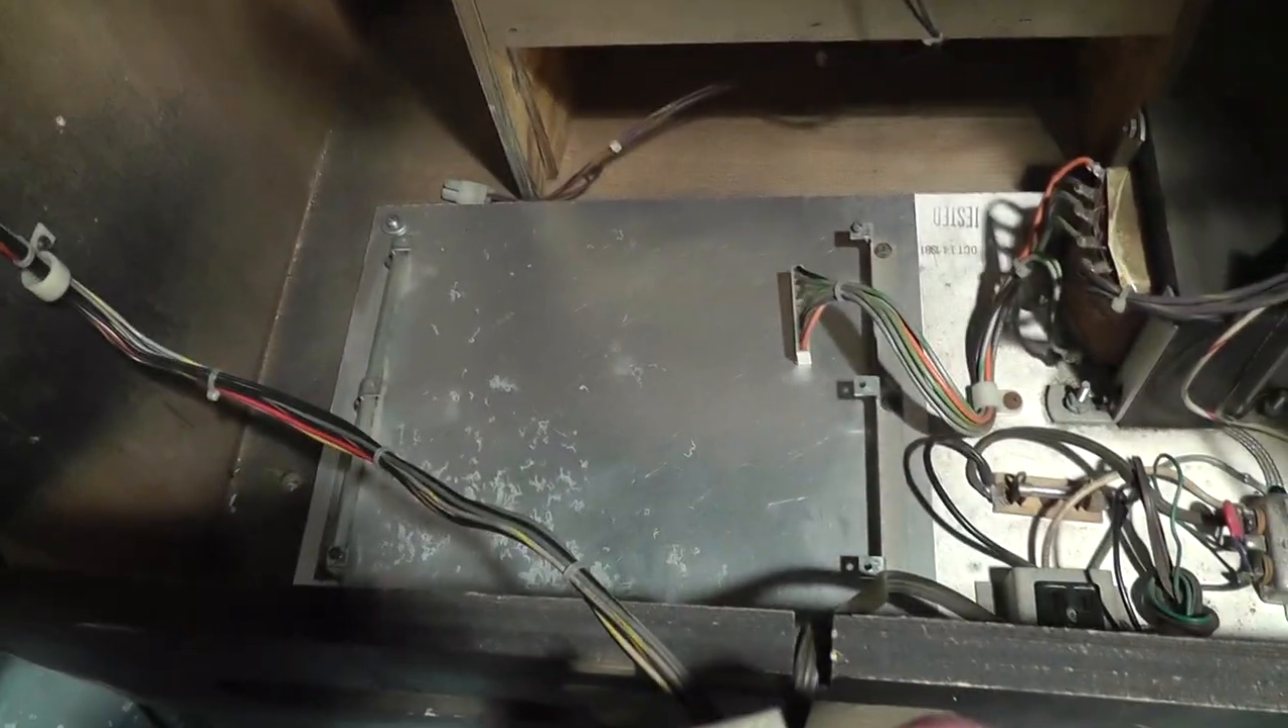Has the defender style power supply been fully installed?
No.